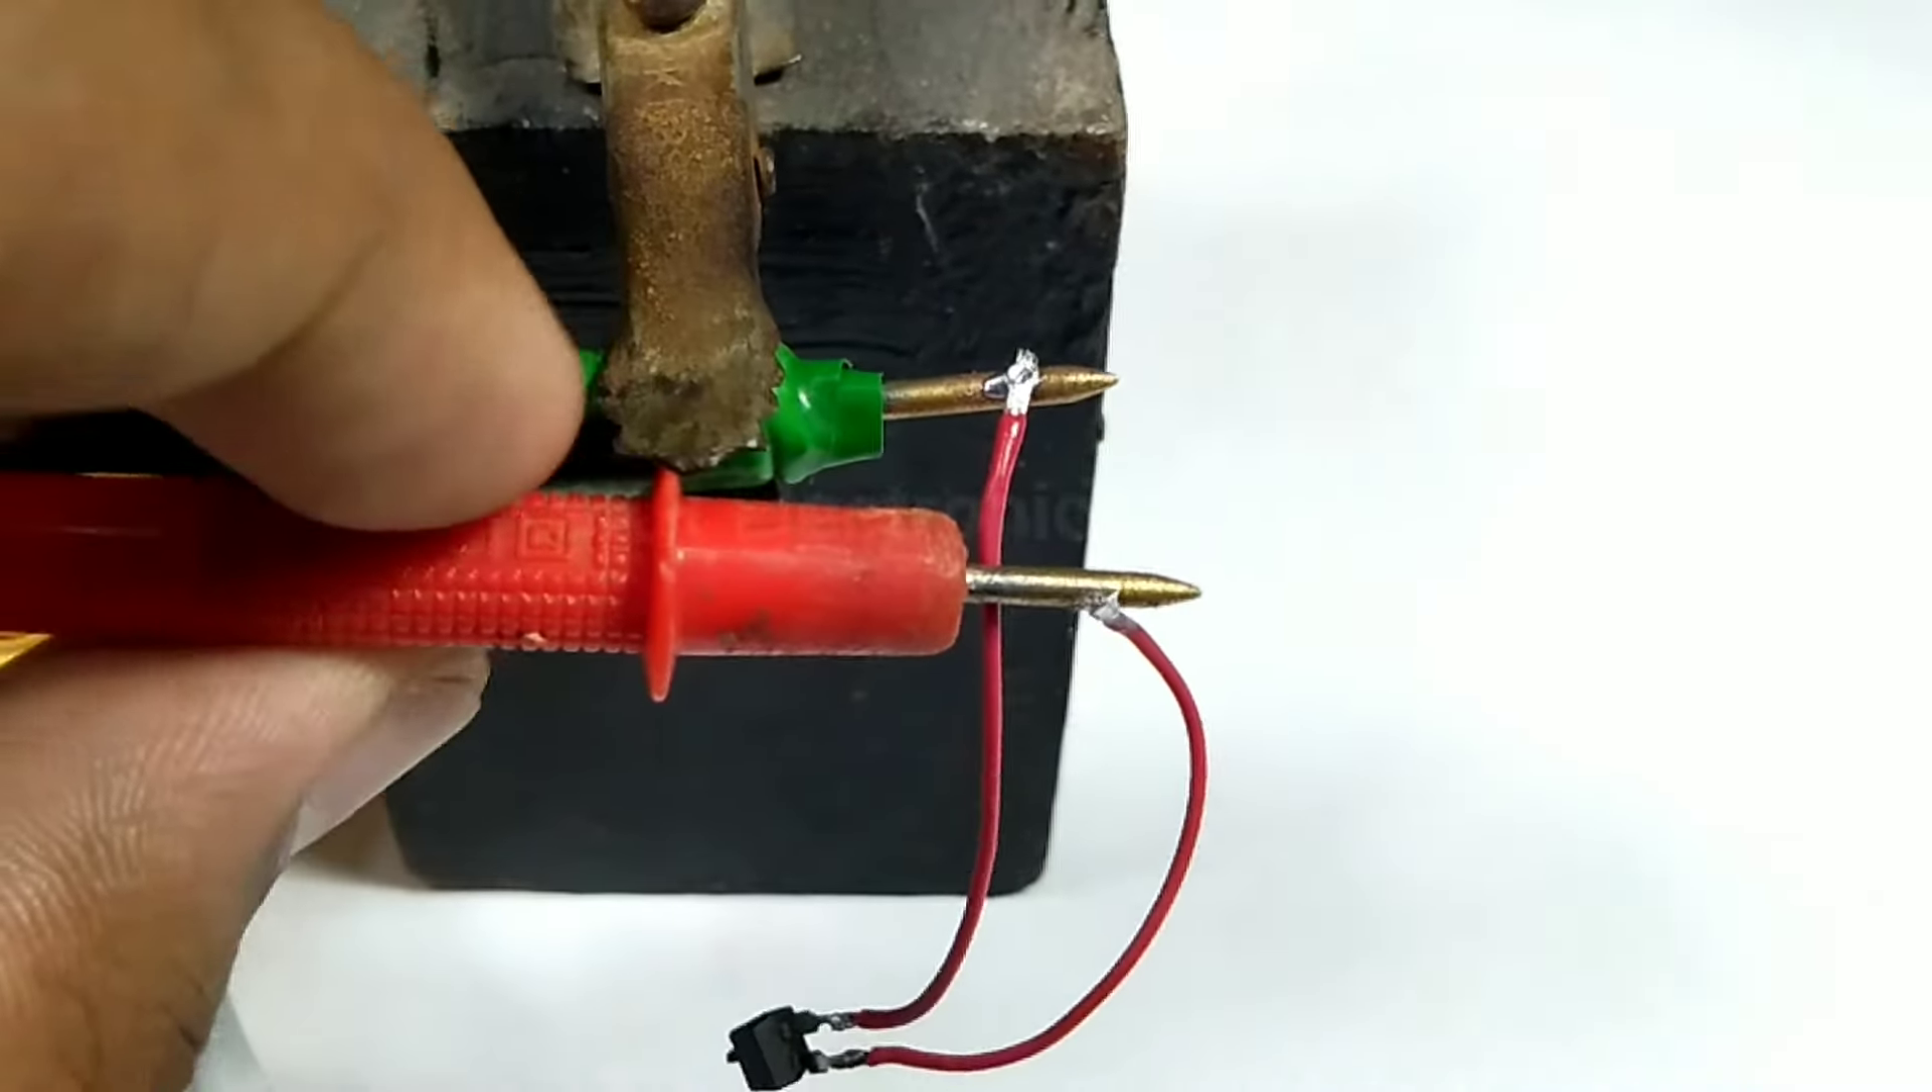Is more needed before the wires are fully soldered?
No.